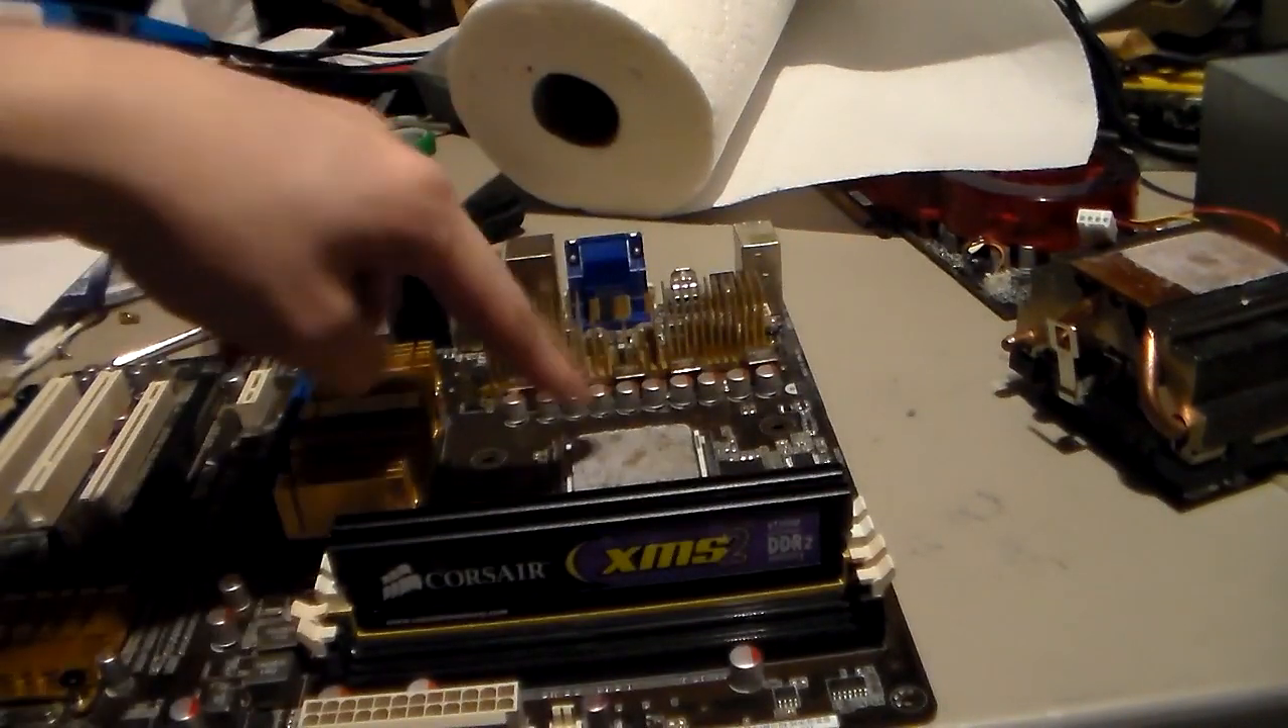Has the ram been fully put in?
Yes.